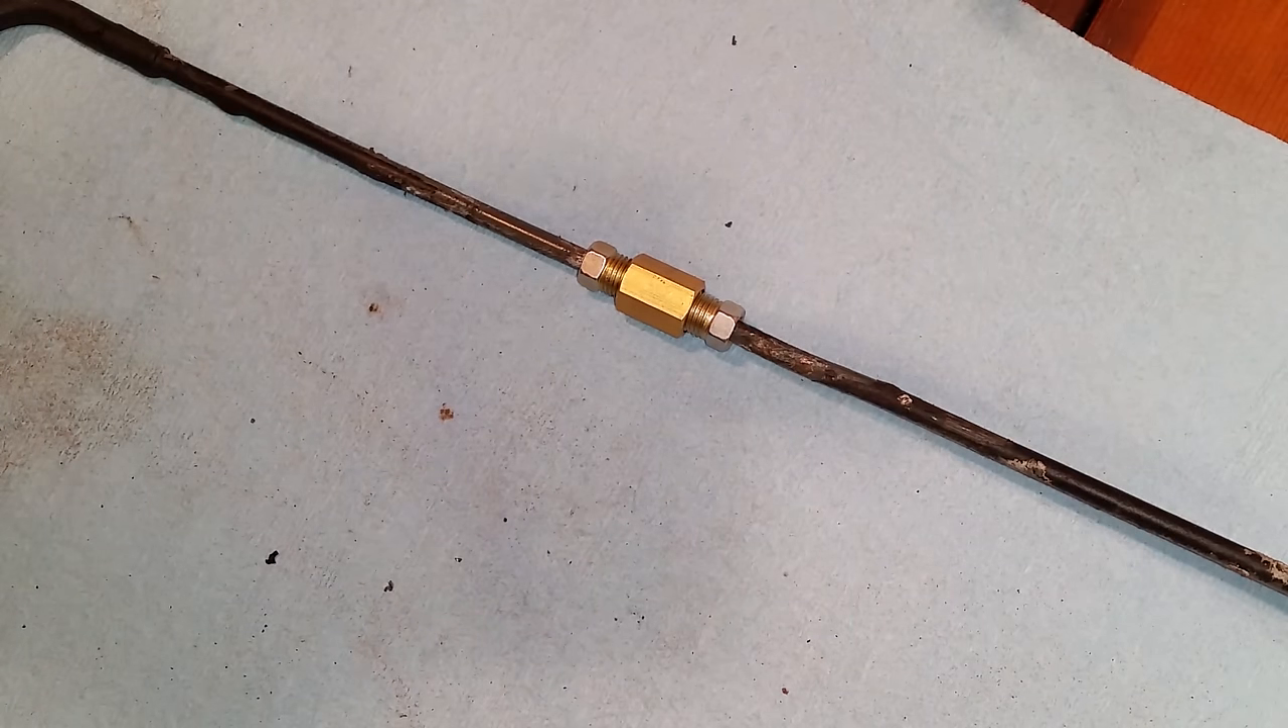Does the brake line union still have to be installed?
No.